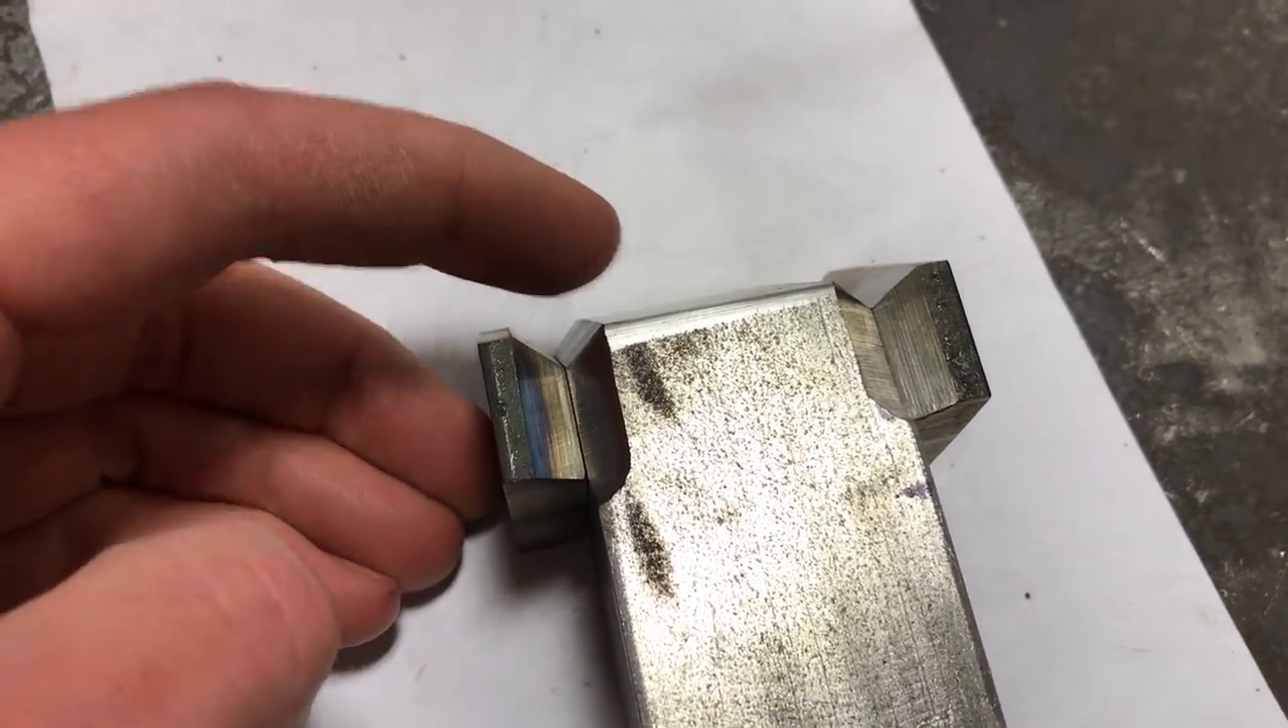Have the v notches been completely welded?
No.